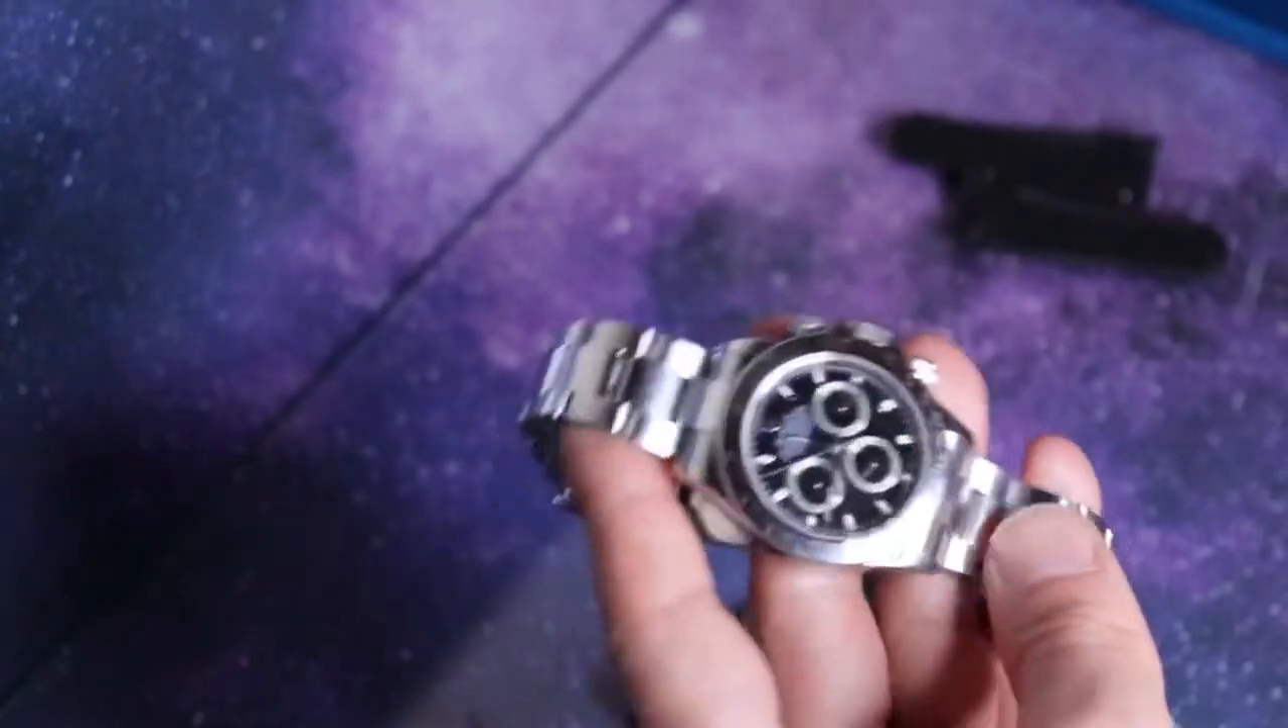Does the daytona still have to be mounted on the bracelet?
No.